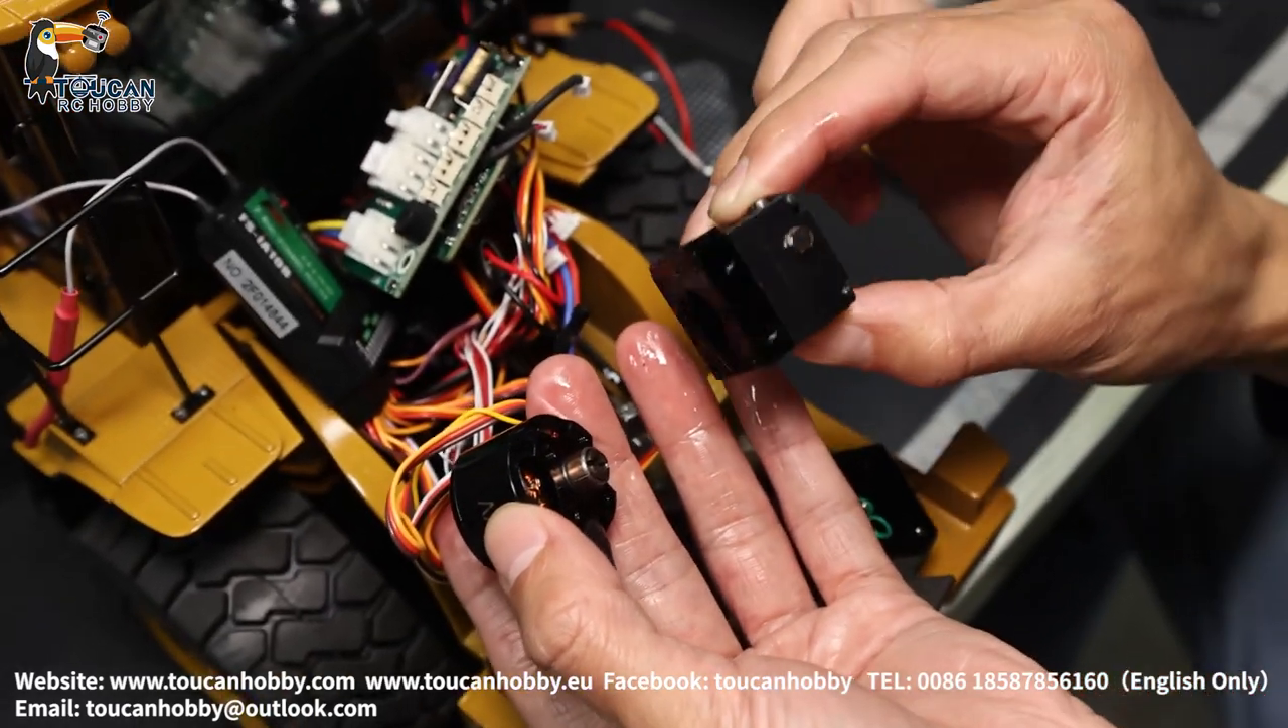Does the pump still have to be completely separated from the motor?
No.